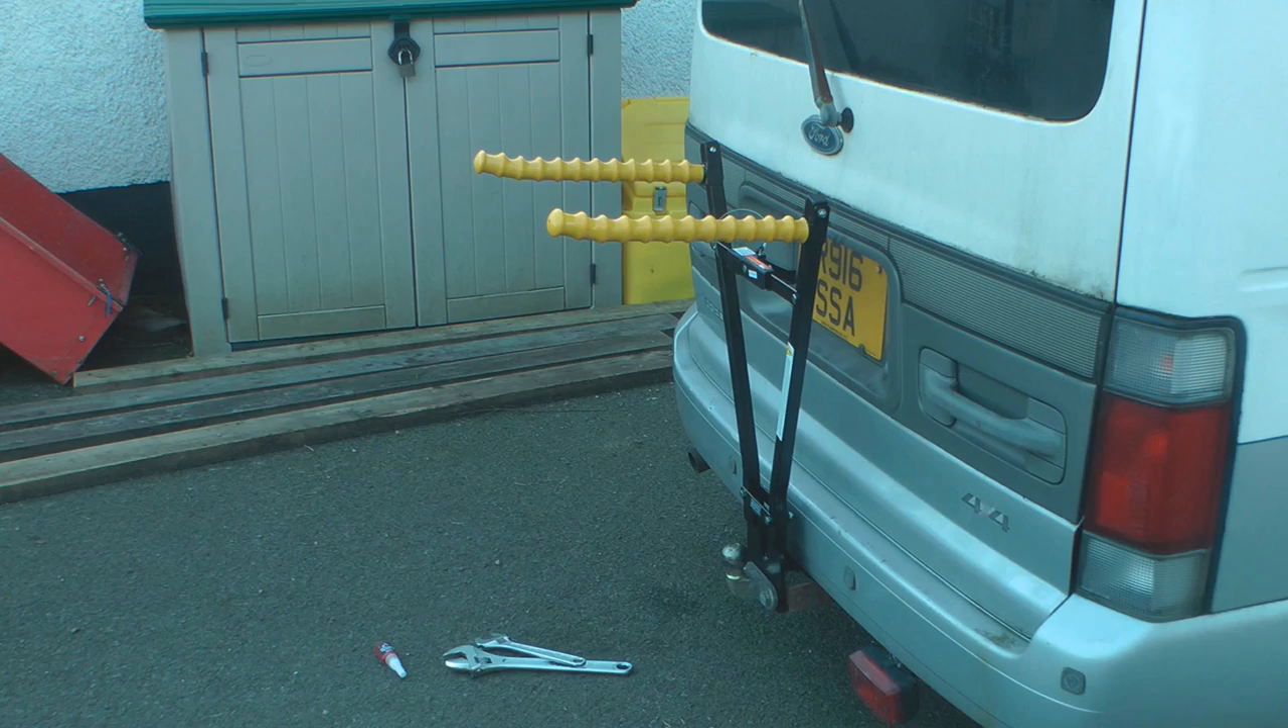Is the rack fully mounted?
Yes.